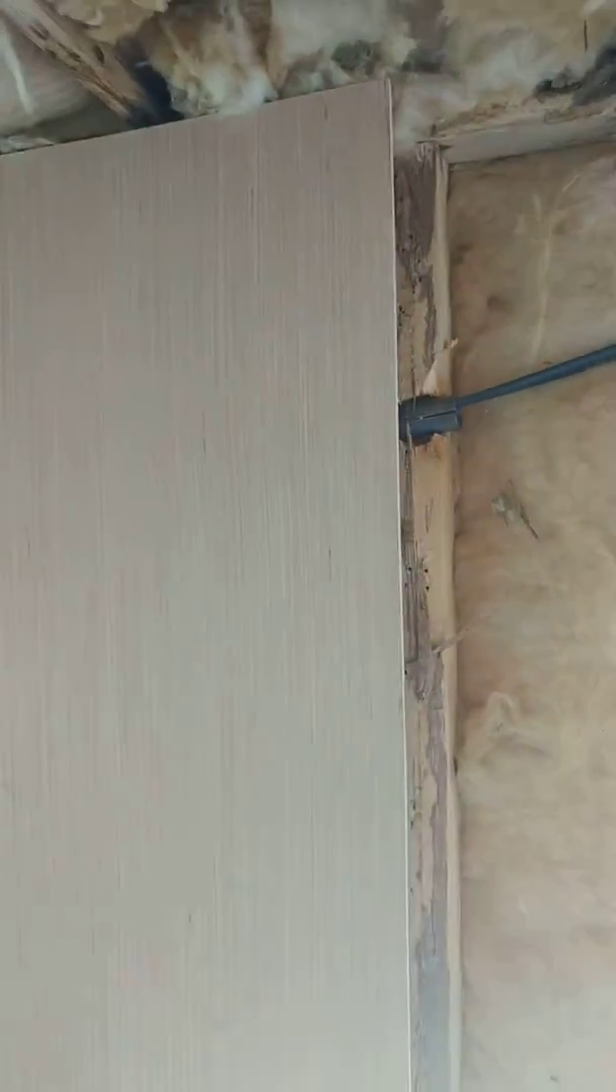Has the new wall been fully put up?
No.